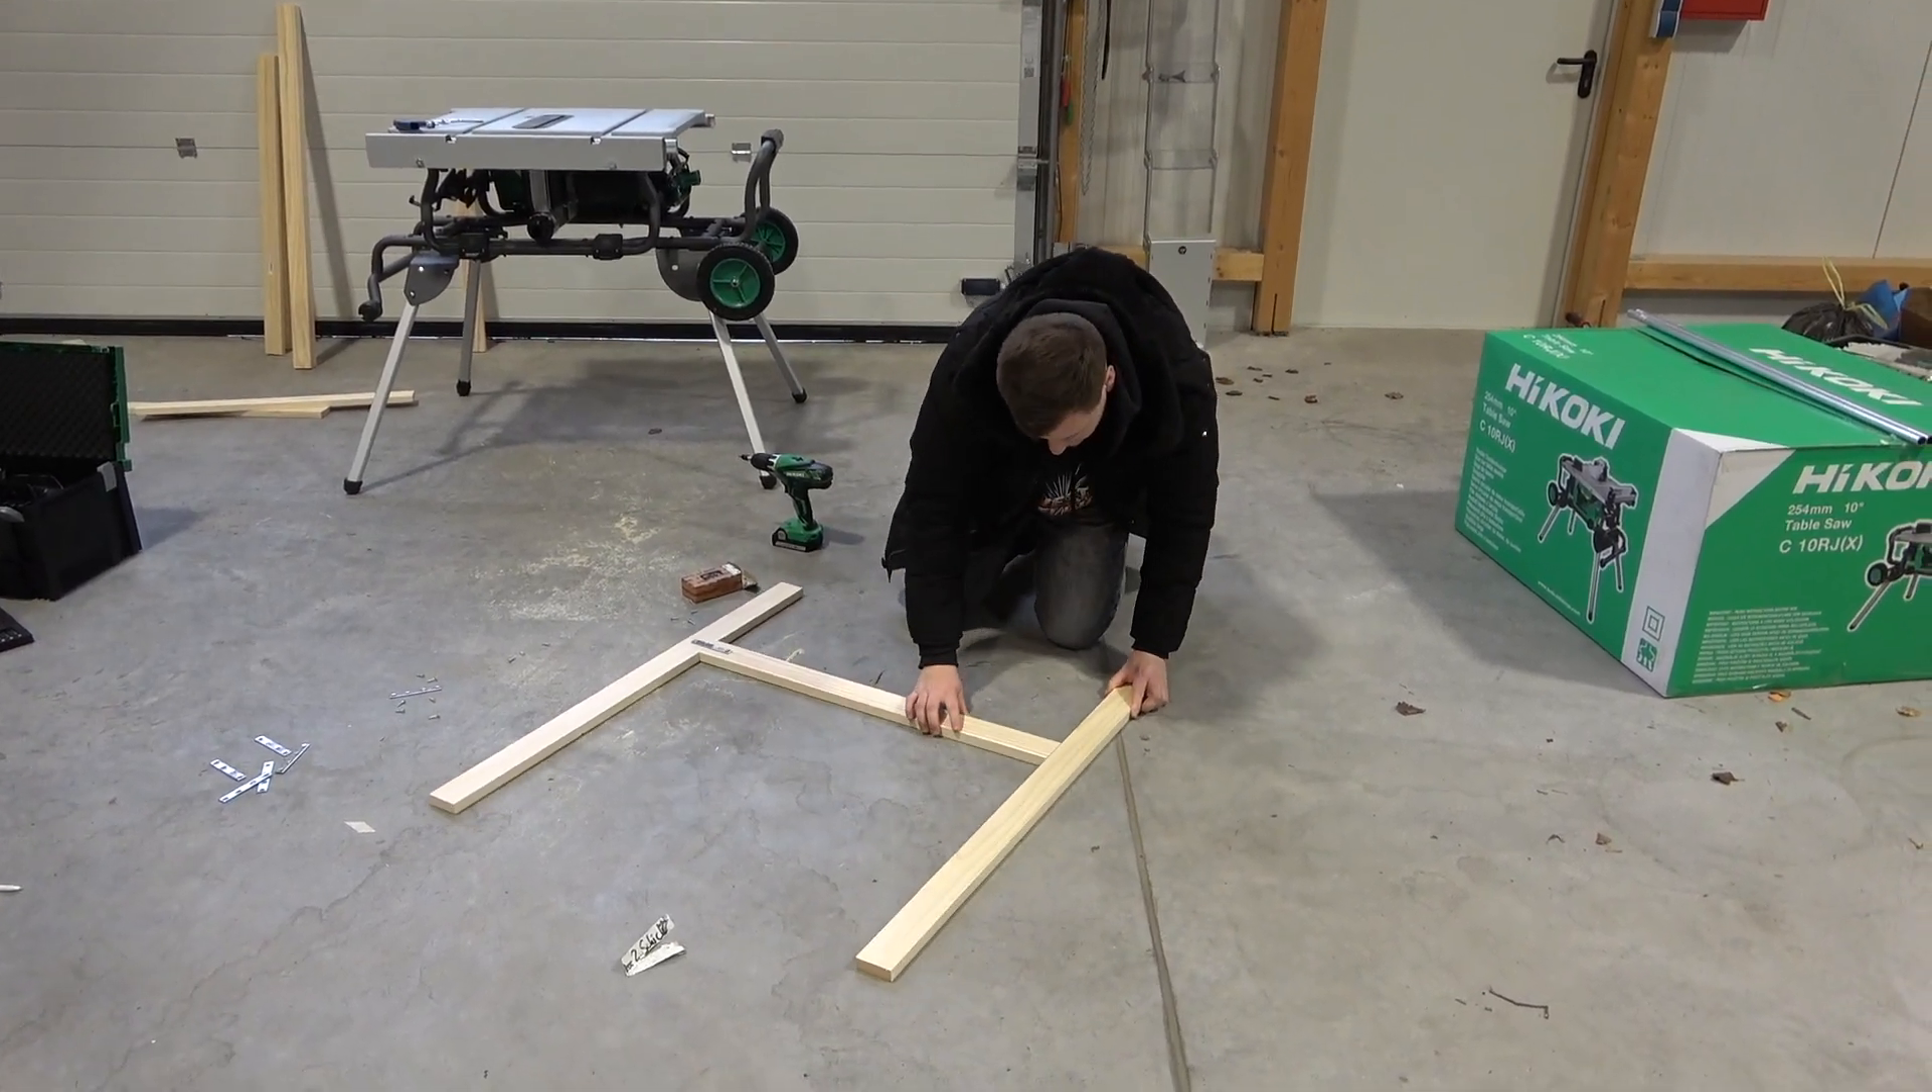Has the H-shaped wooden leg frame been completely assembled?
No.